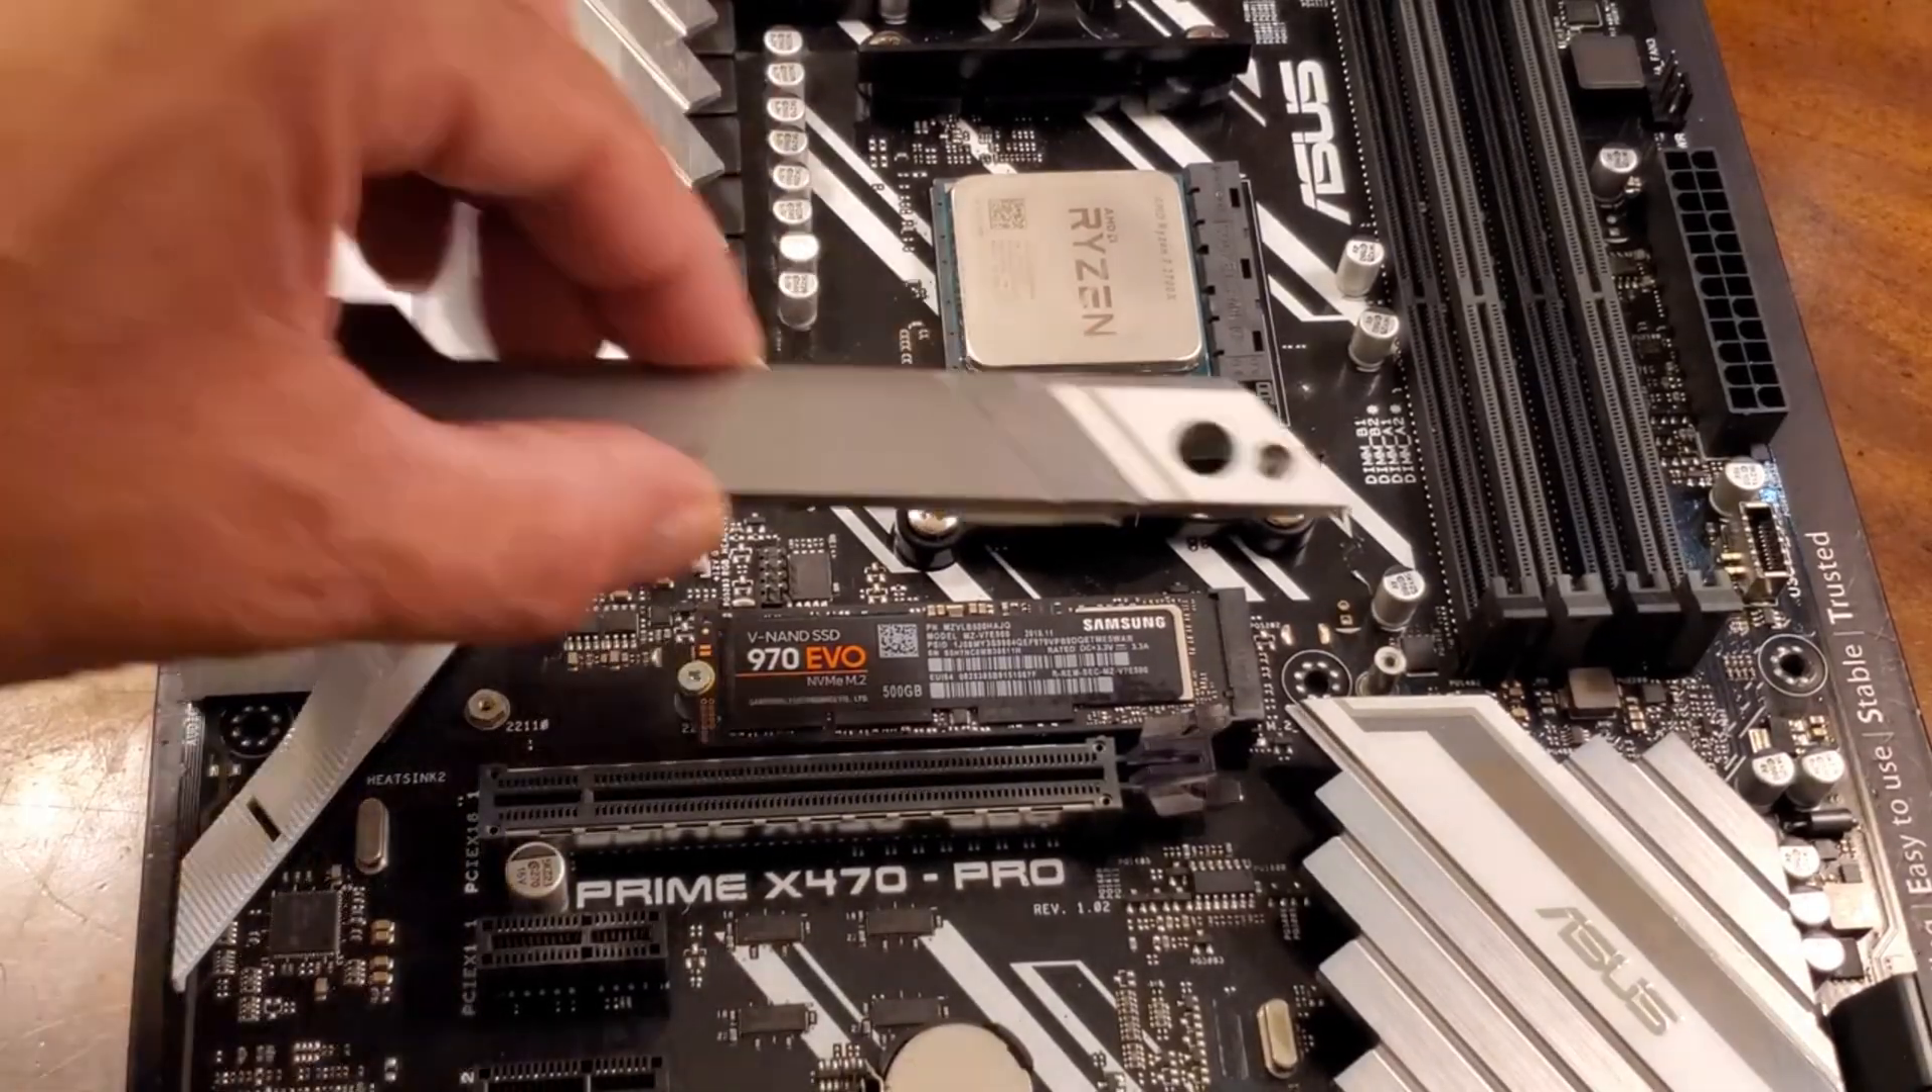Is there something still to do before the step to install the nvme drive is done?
No.